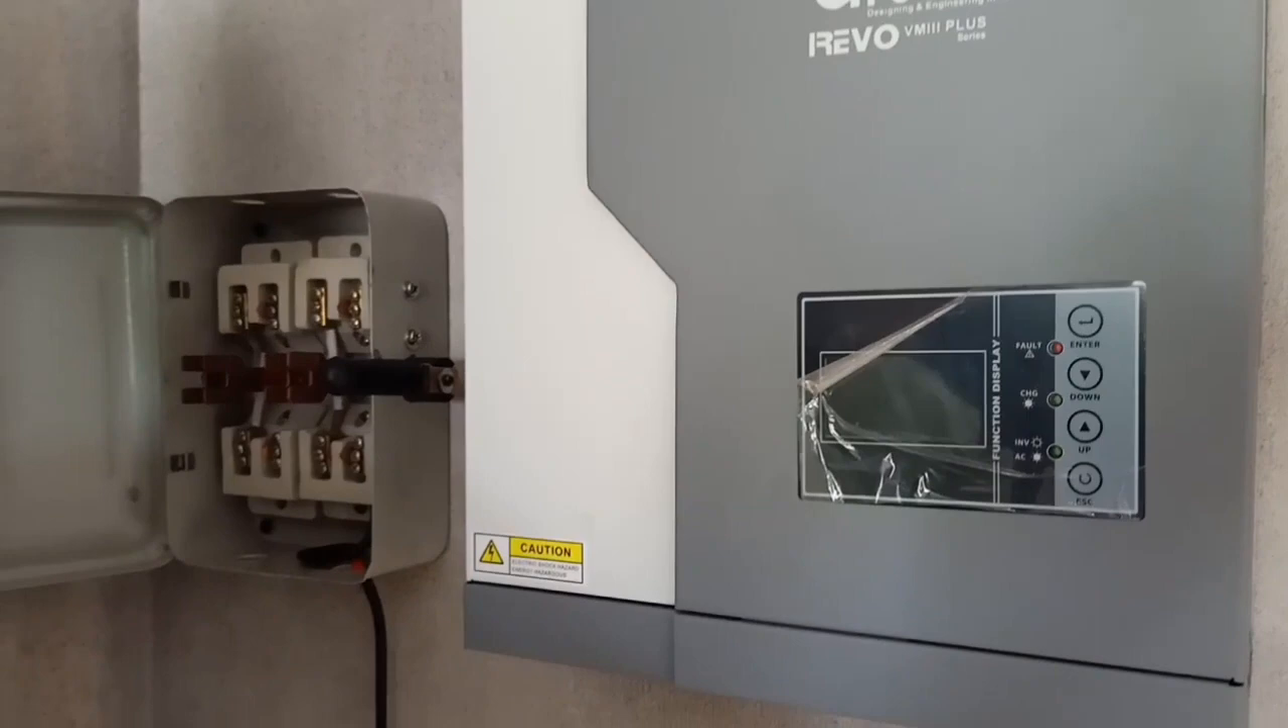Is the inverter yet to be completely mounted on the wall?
No.